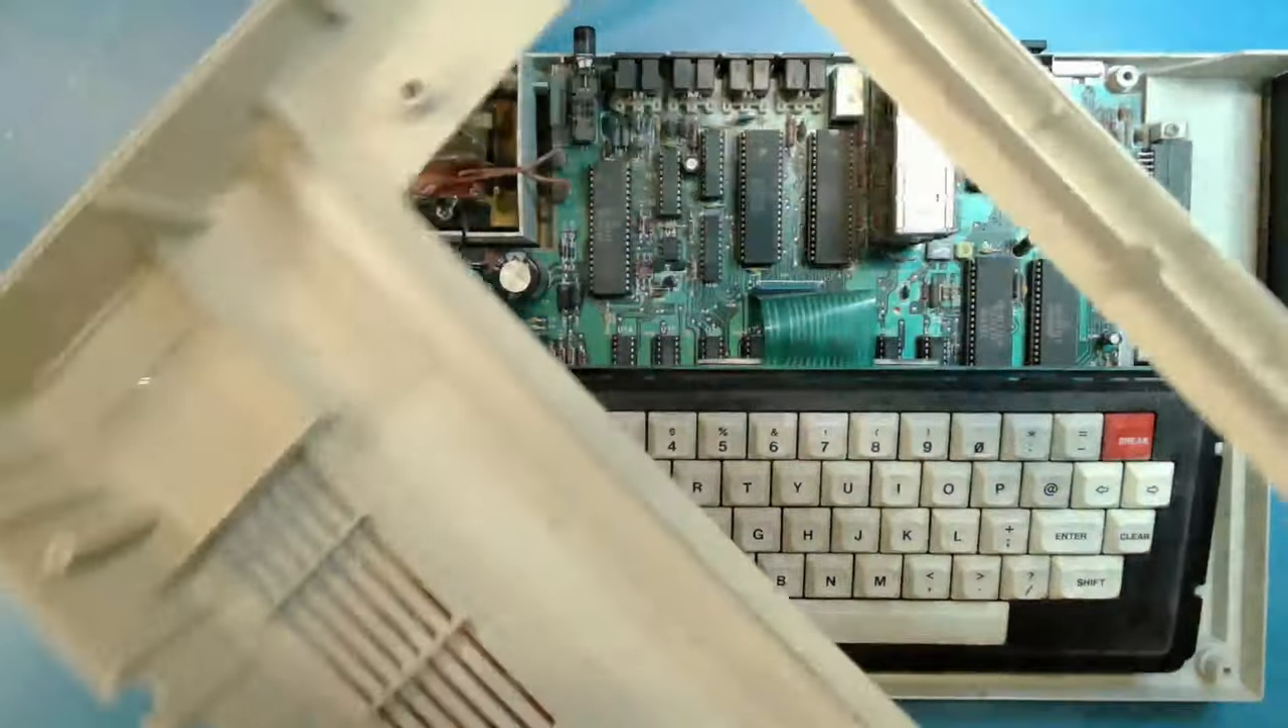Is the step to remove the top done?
Yes.